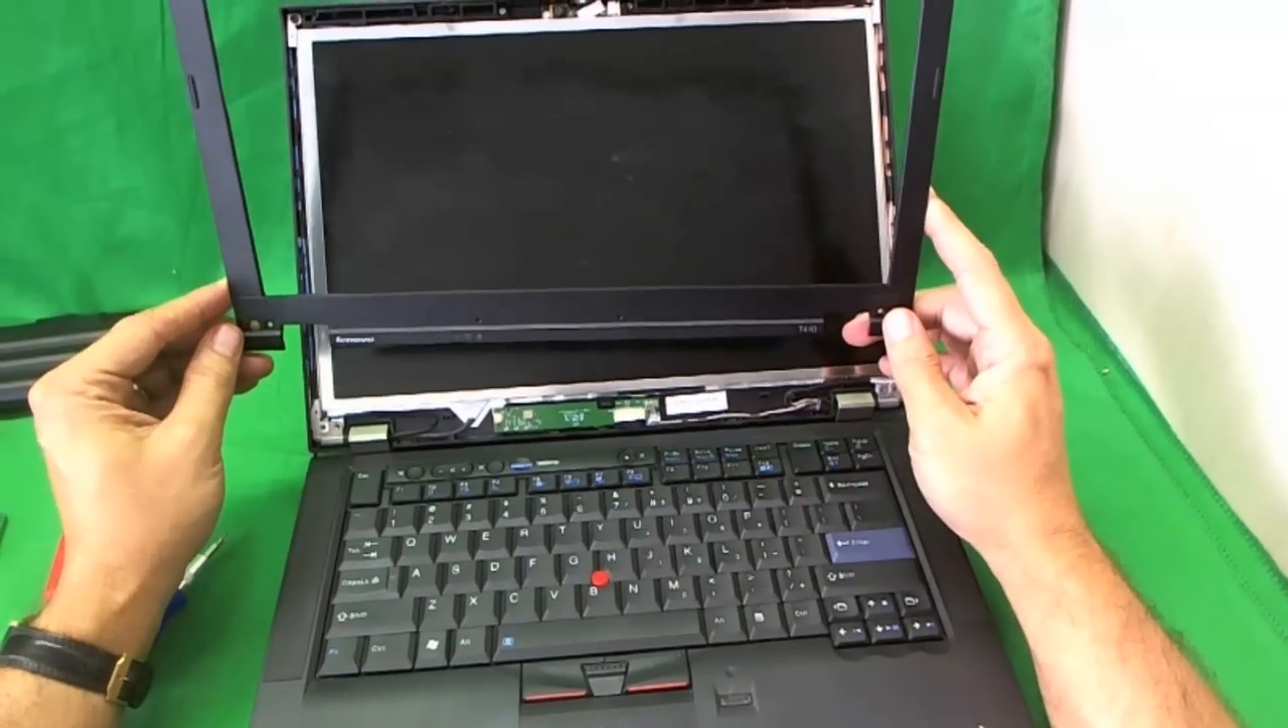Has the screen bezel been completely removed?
Yes.